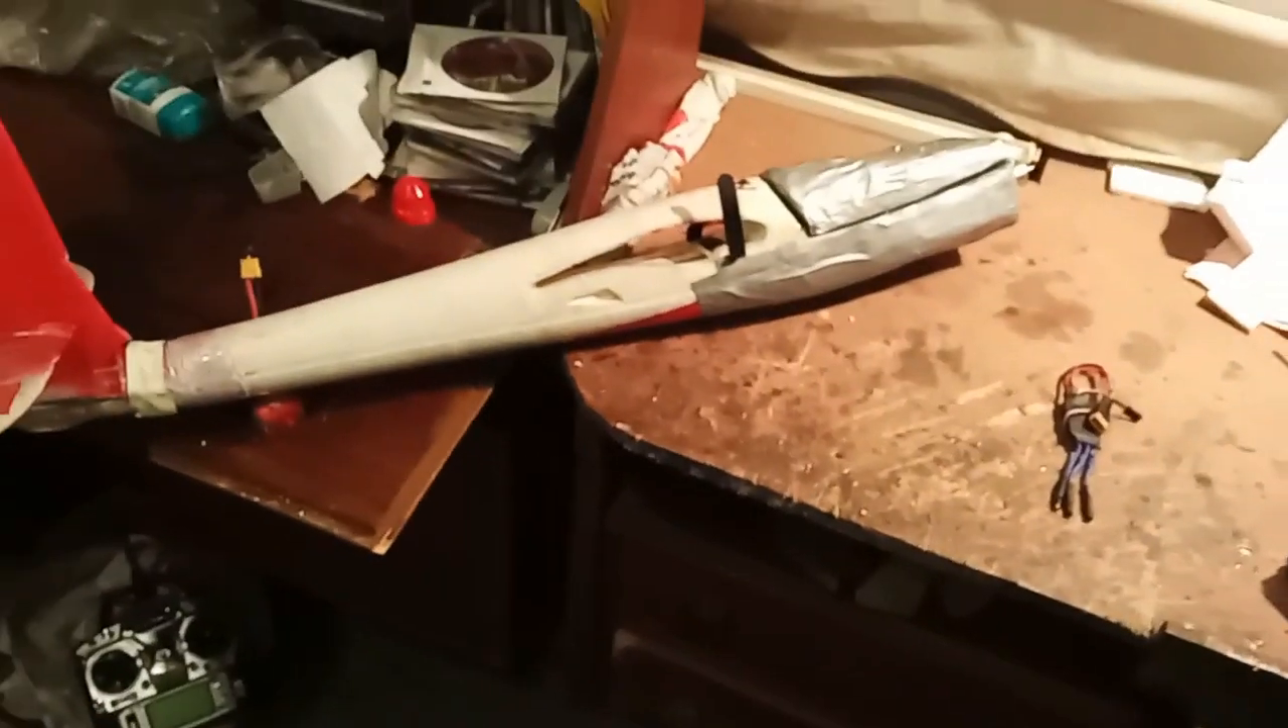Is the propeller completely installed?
No.